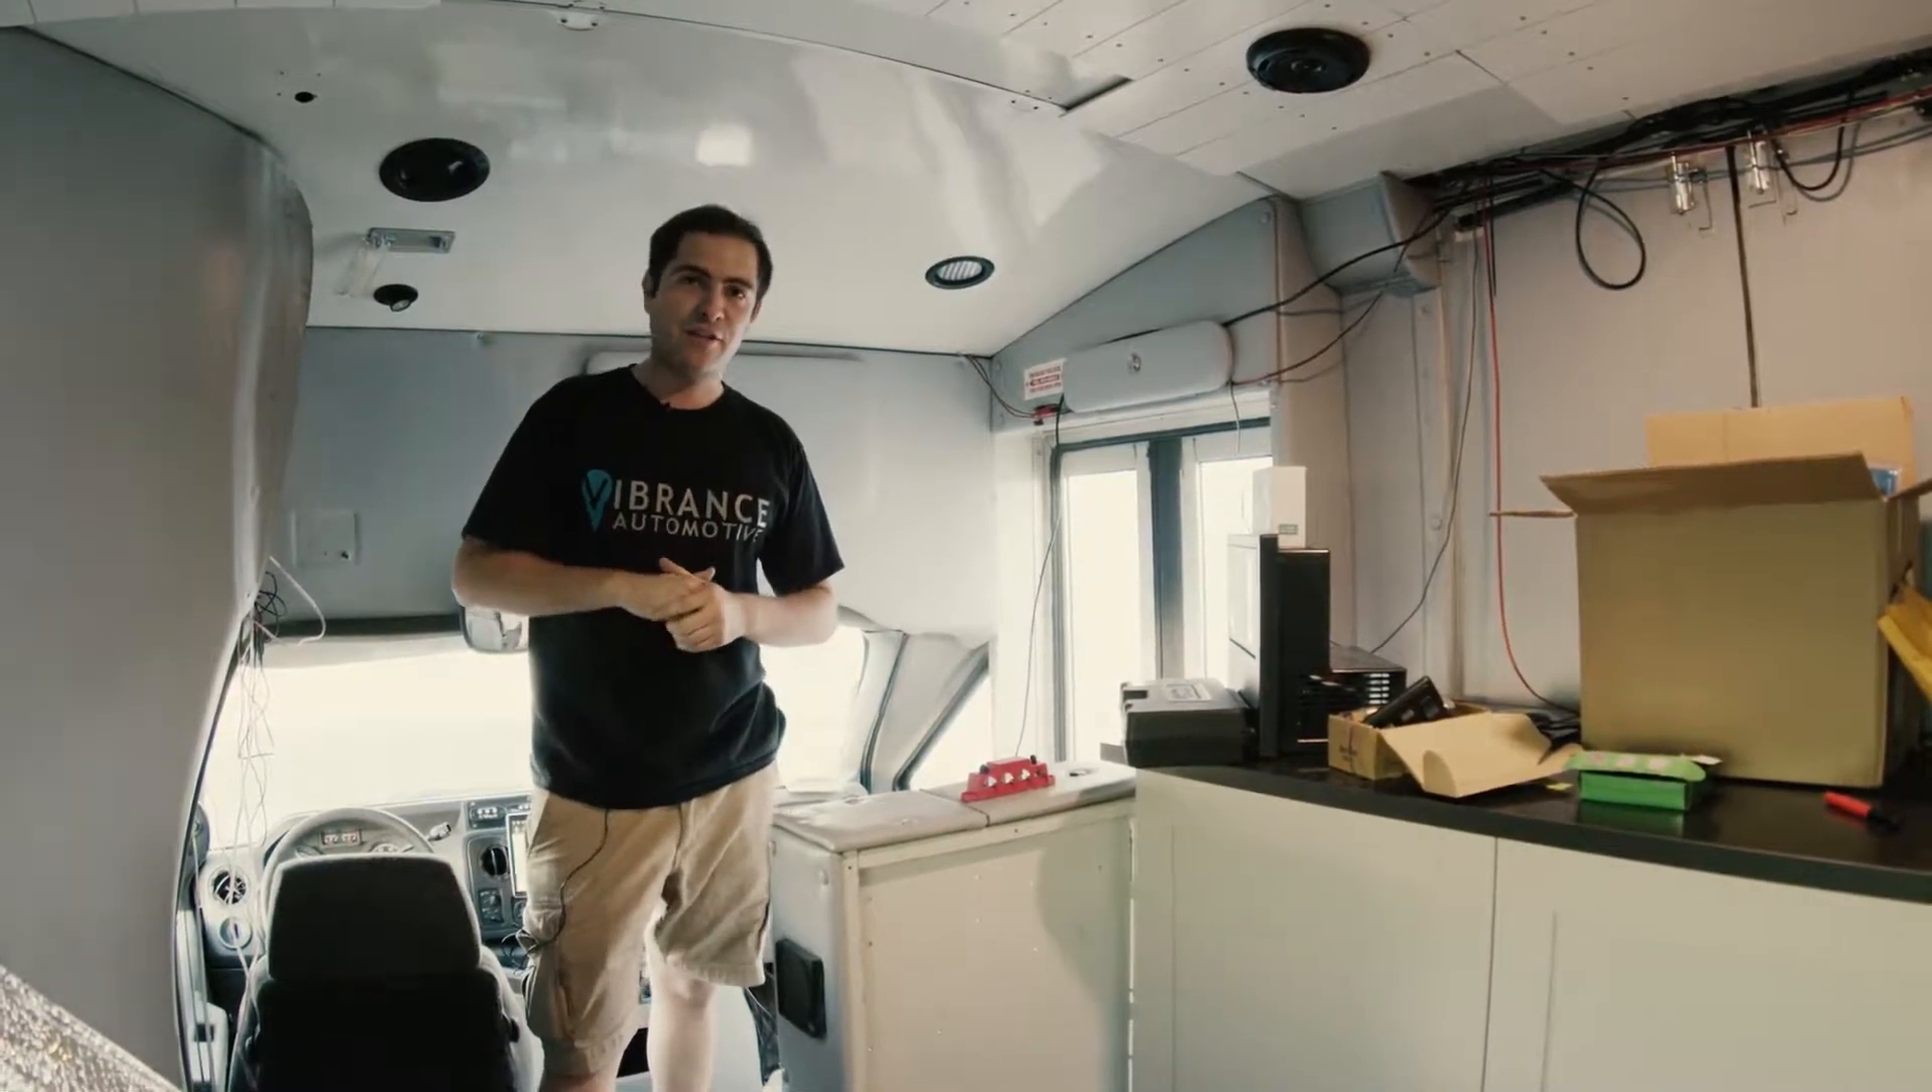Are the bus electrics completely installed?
No.